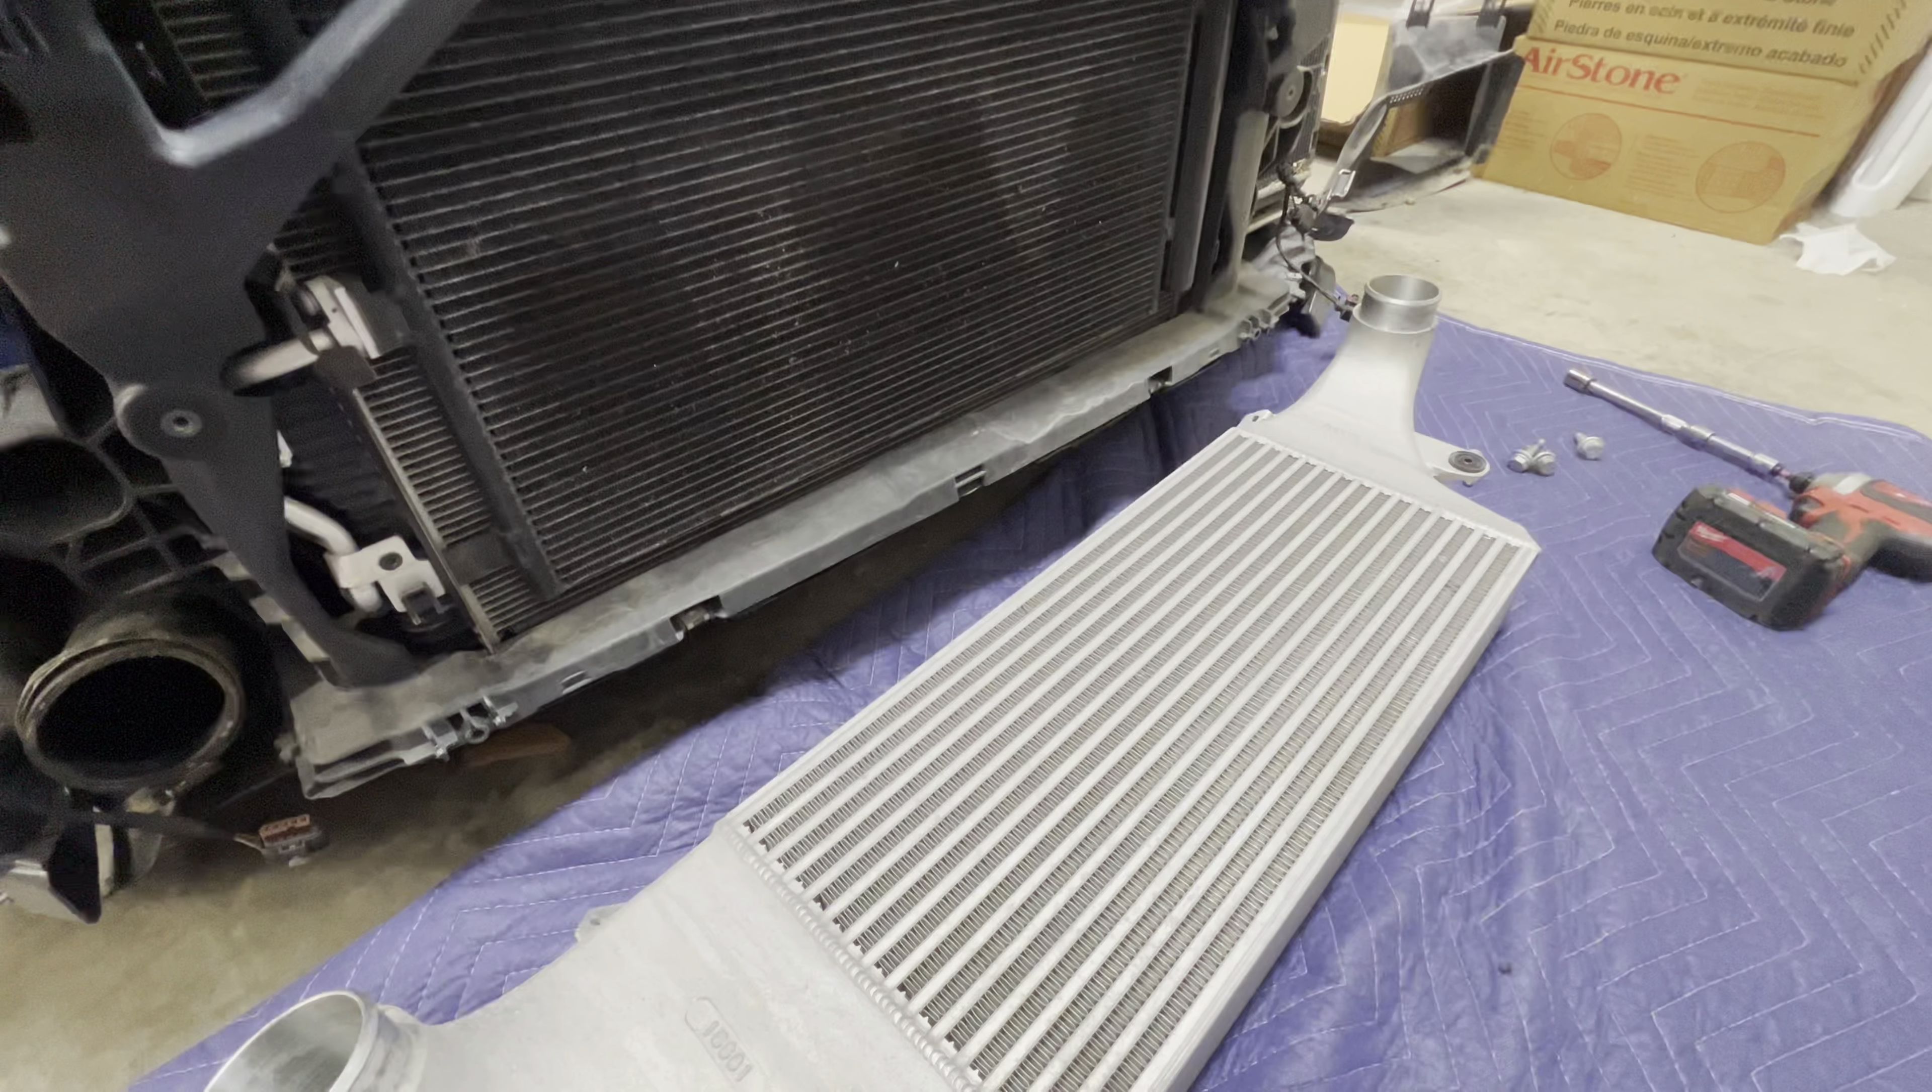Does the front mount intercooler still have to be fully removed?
No.